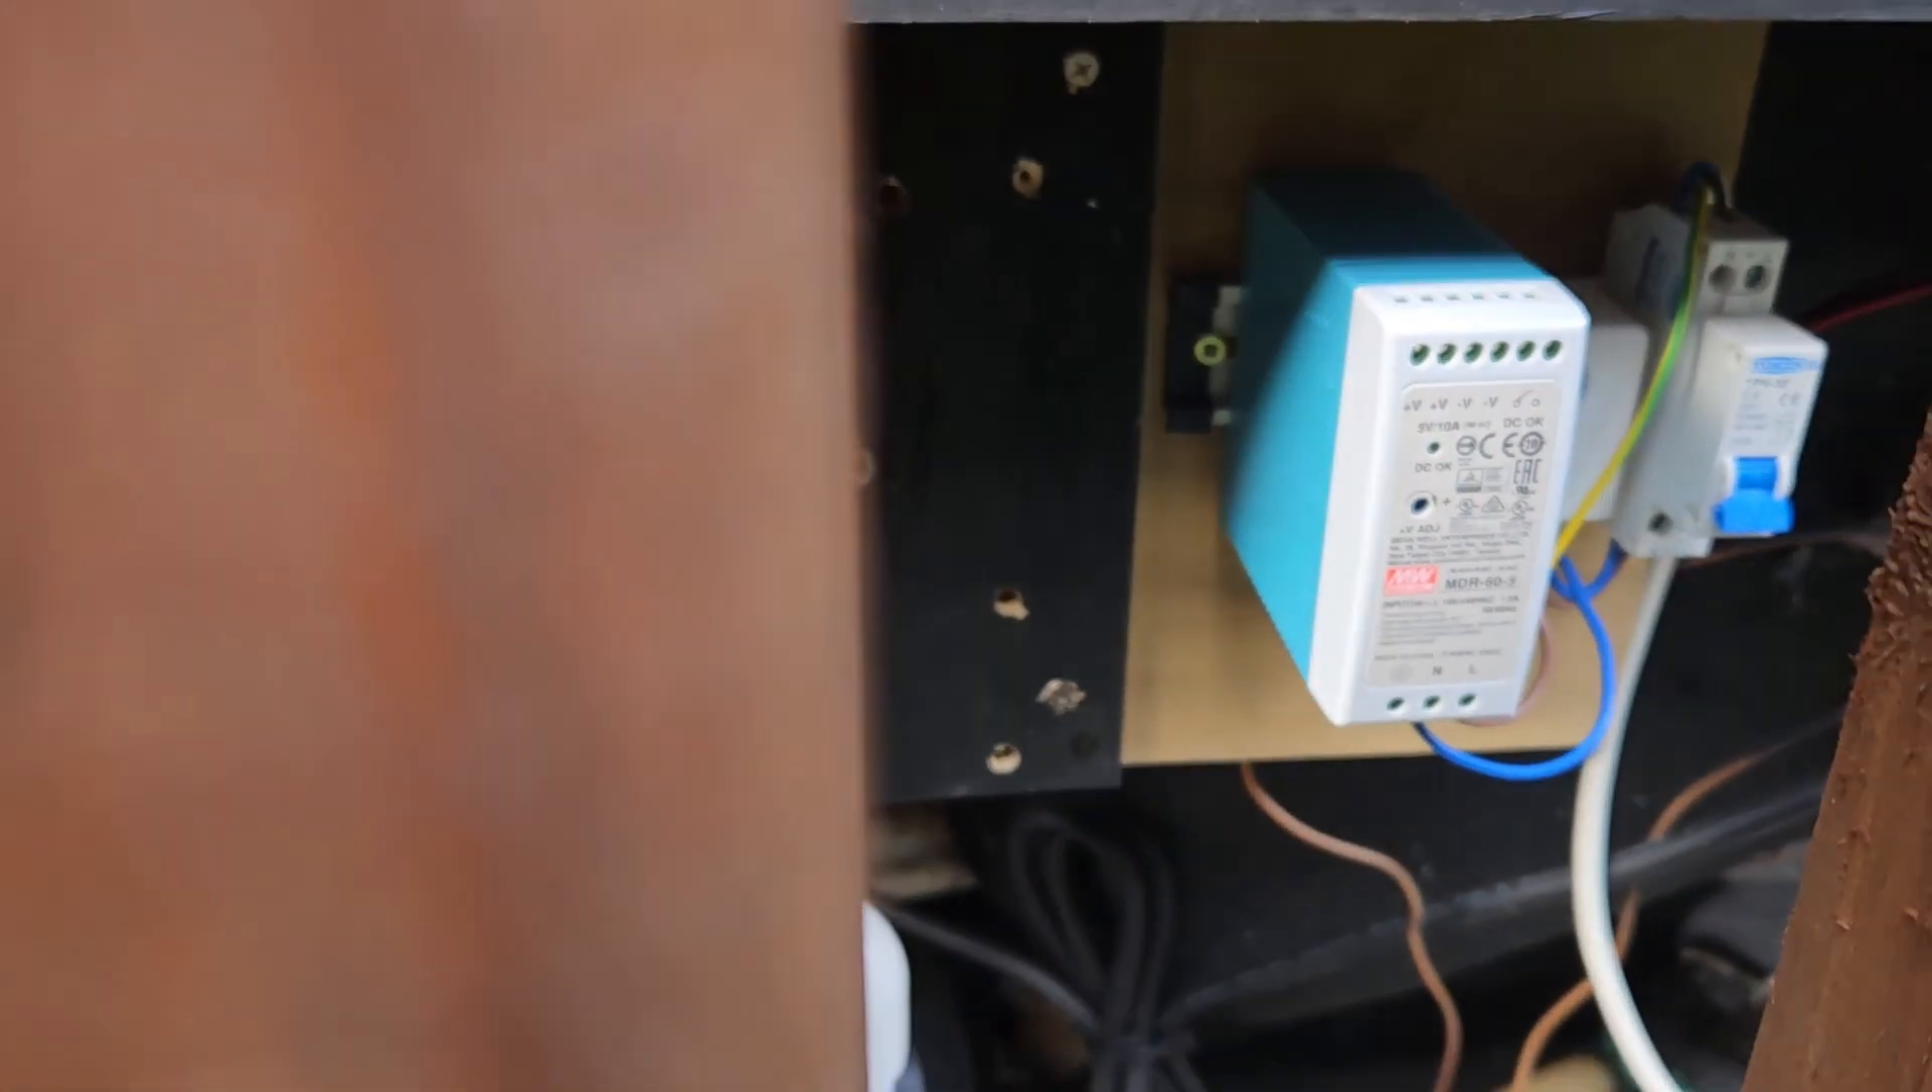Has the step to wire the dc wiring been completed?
No.